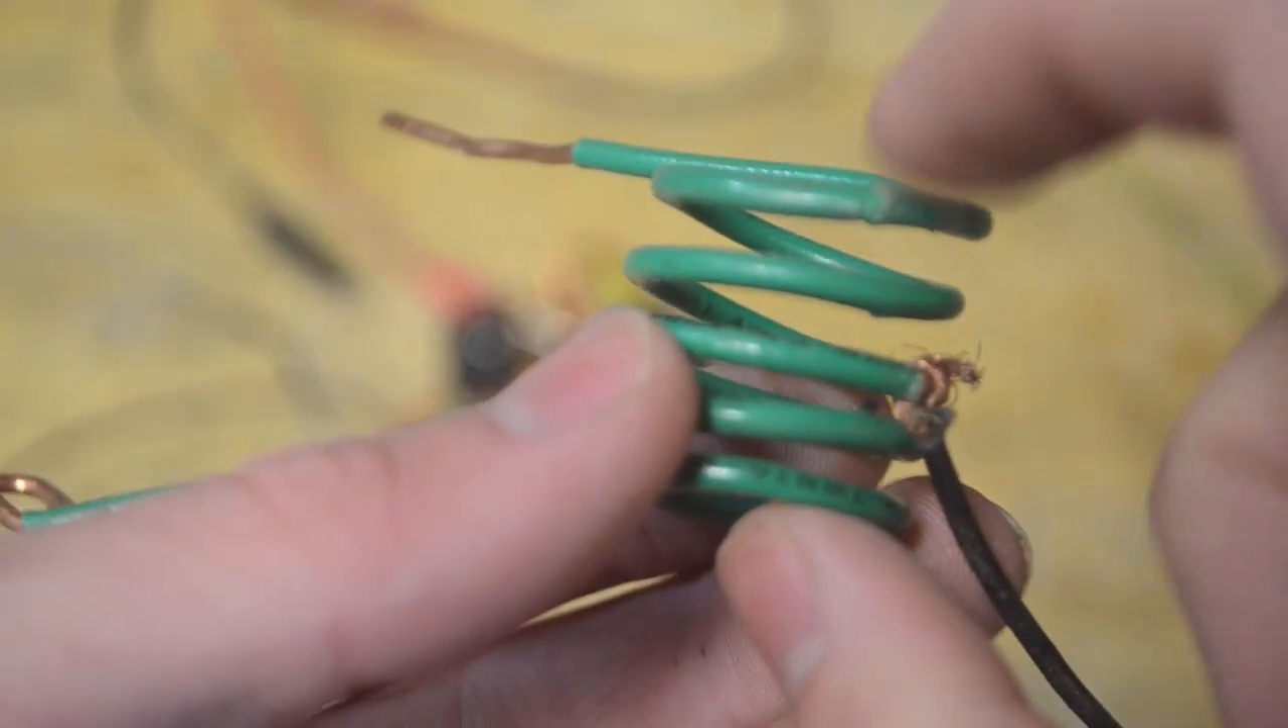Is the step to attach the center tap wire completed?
Yes.